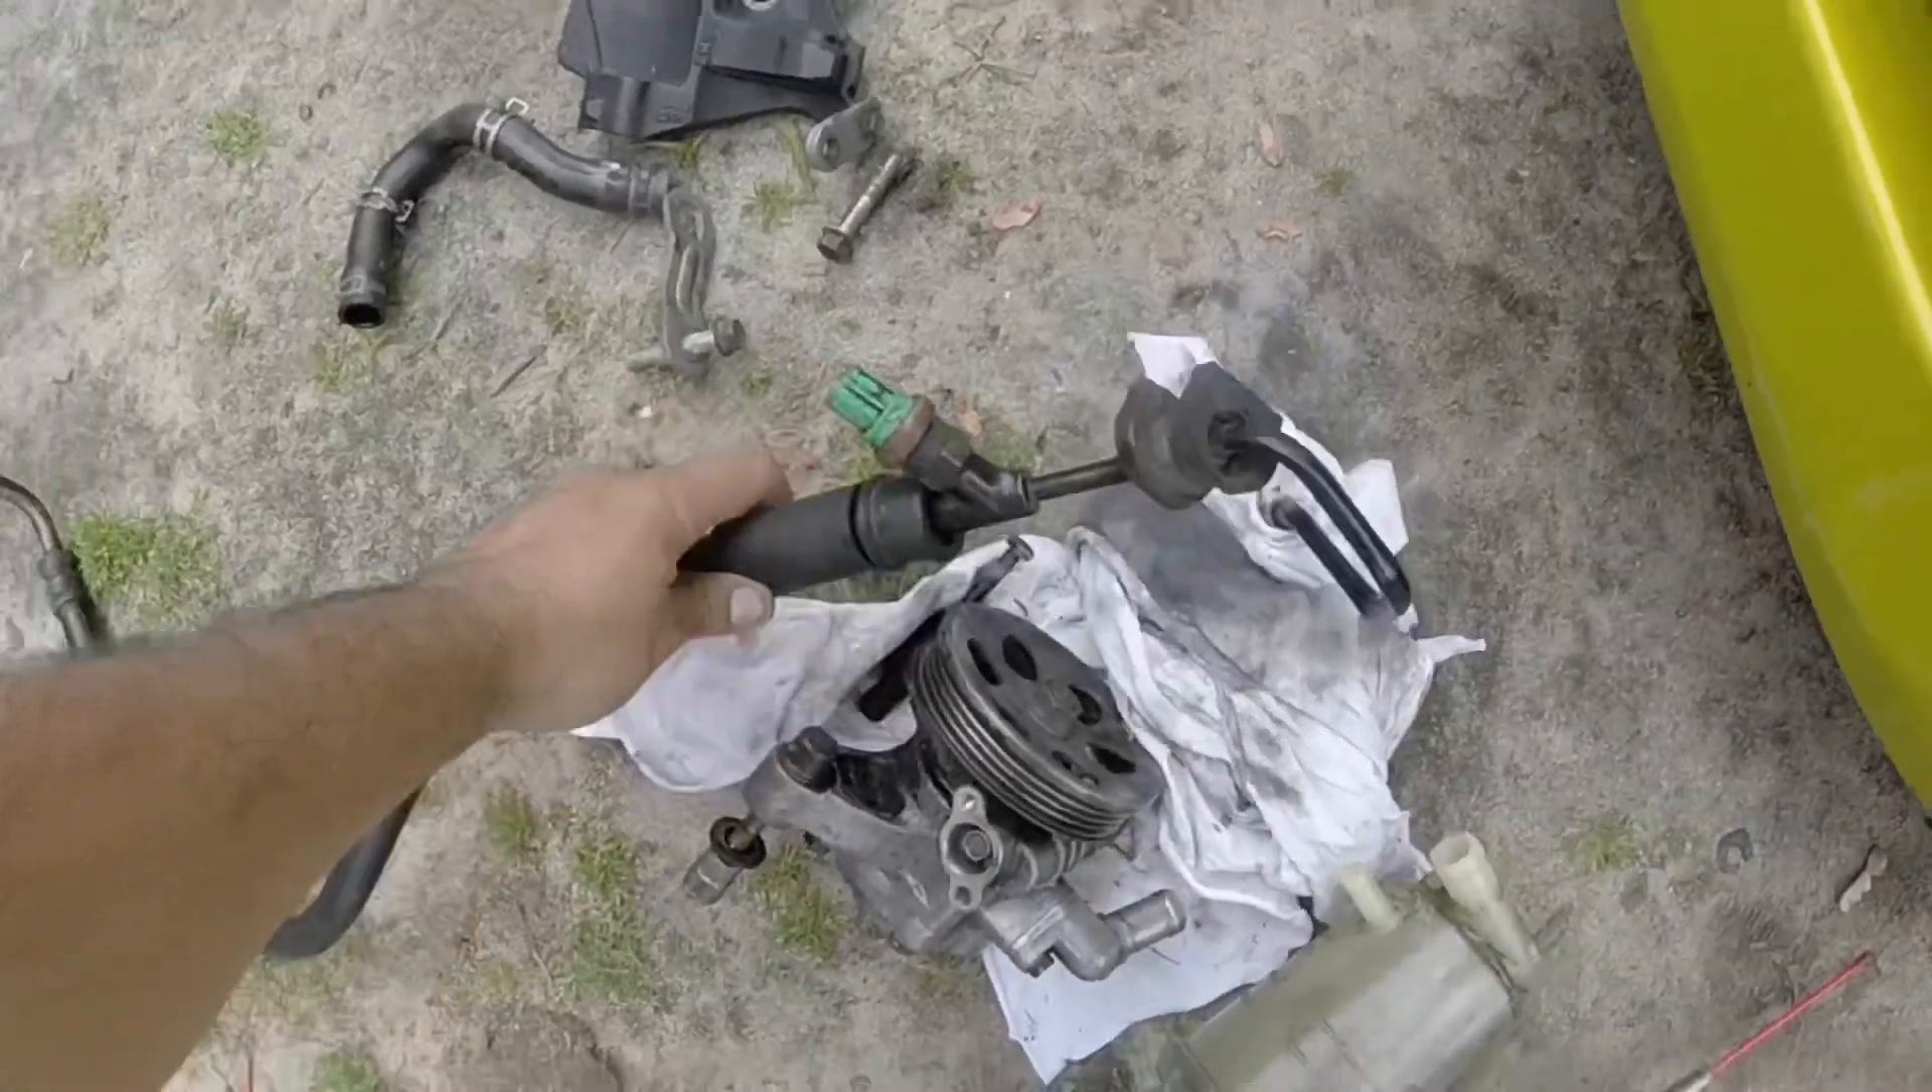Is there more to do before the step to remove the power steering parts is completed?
No.